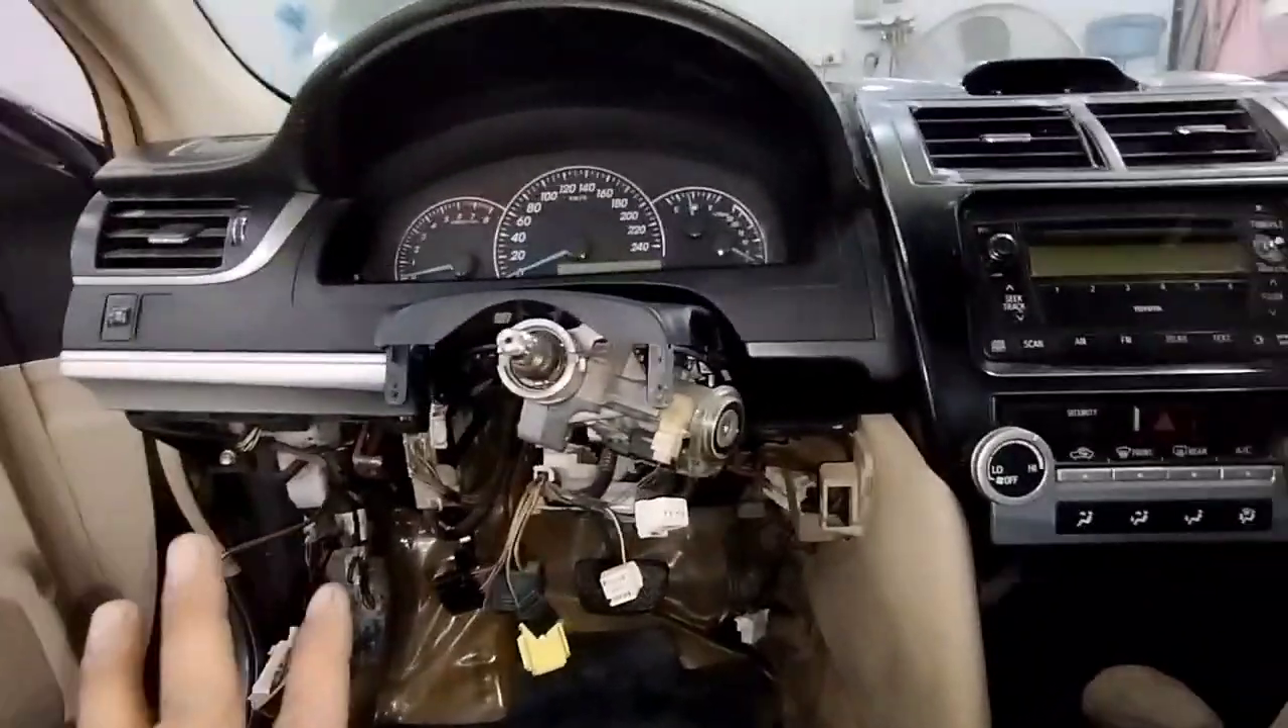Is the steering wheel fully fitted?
No.